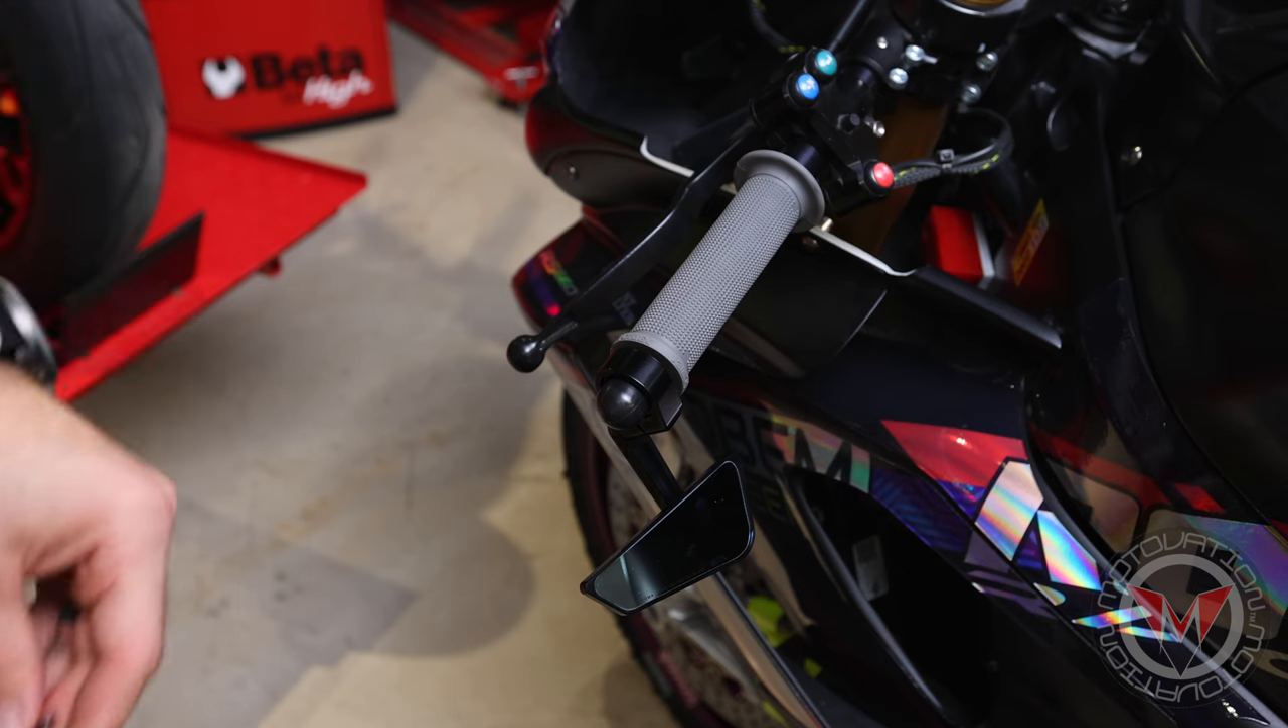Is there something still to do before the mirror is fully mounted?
No.